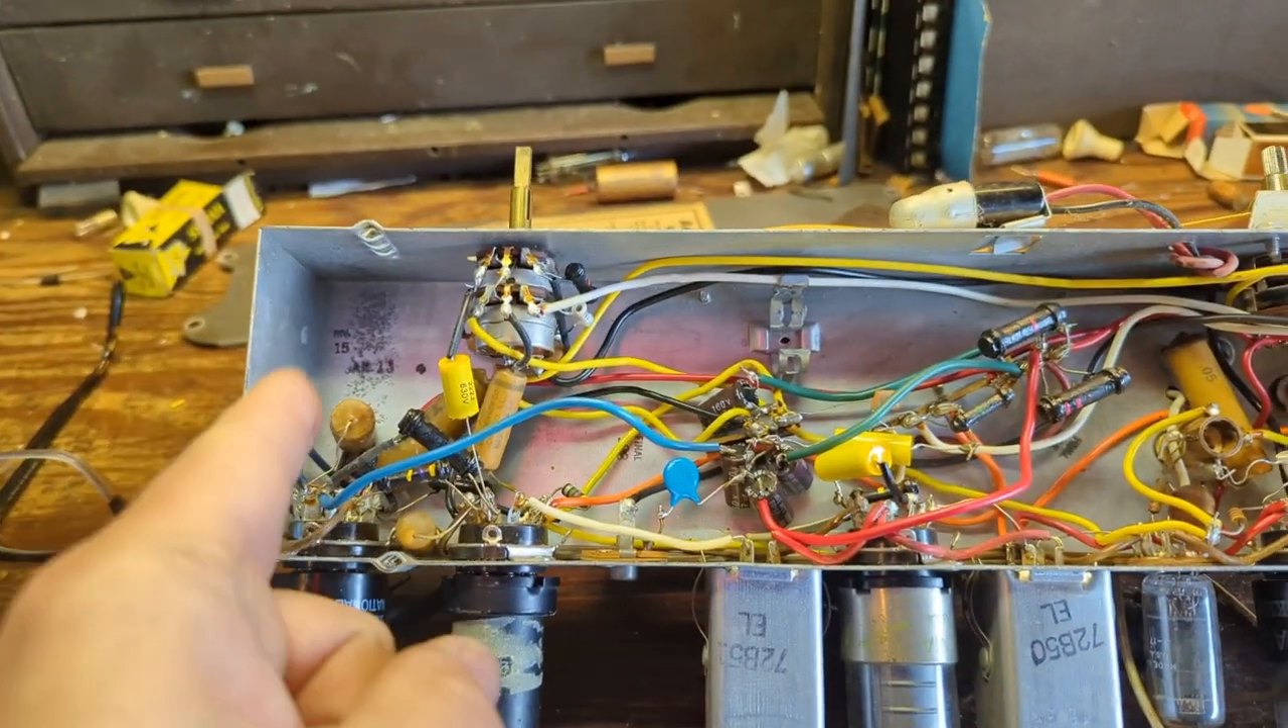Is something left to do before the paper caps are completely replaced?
Yes.